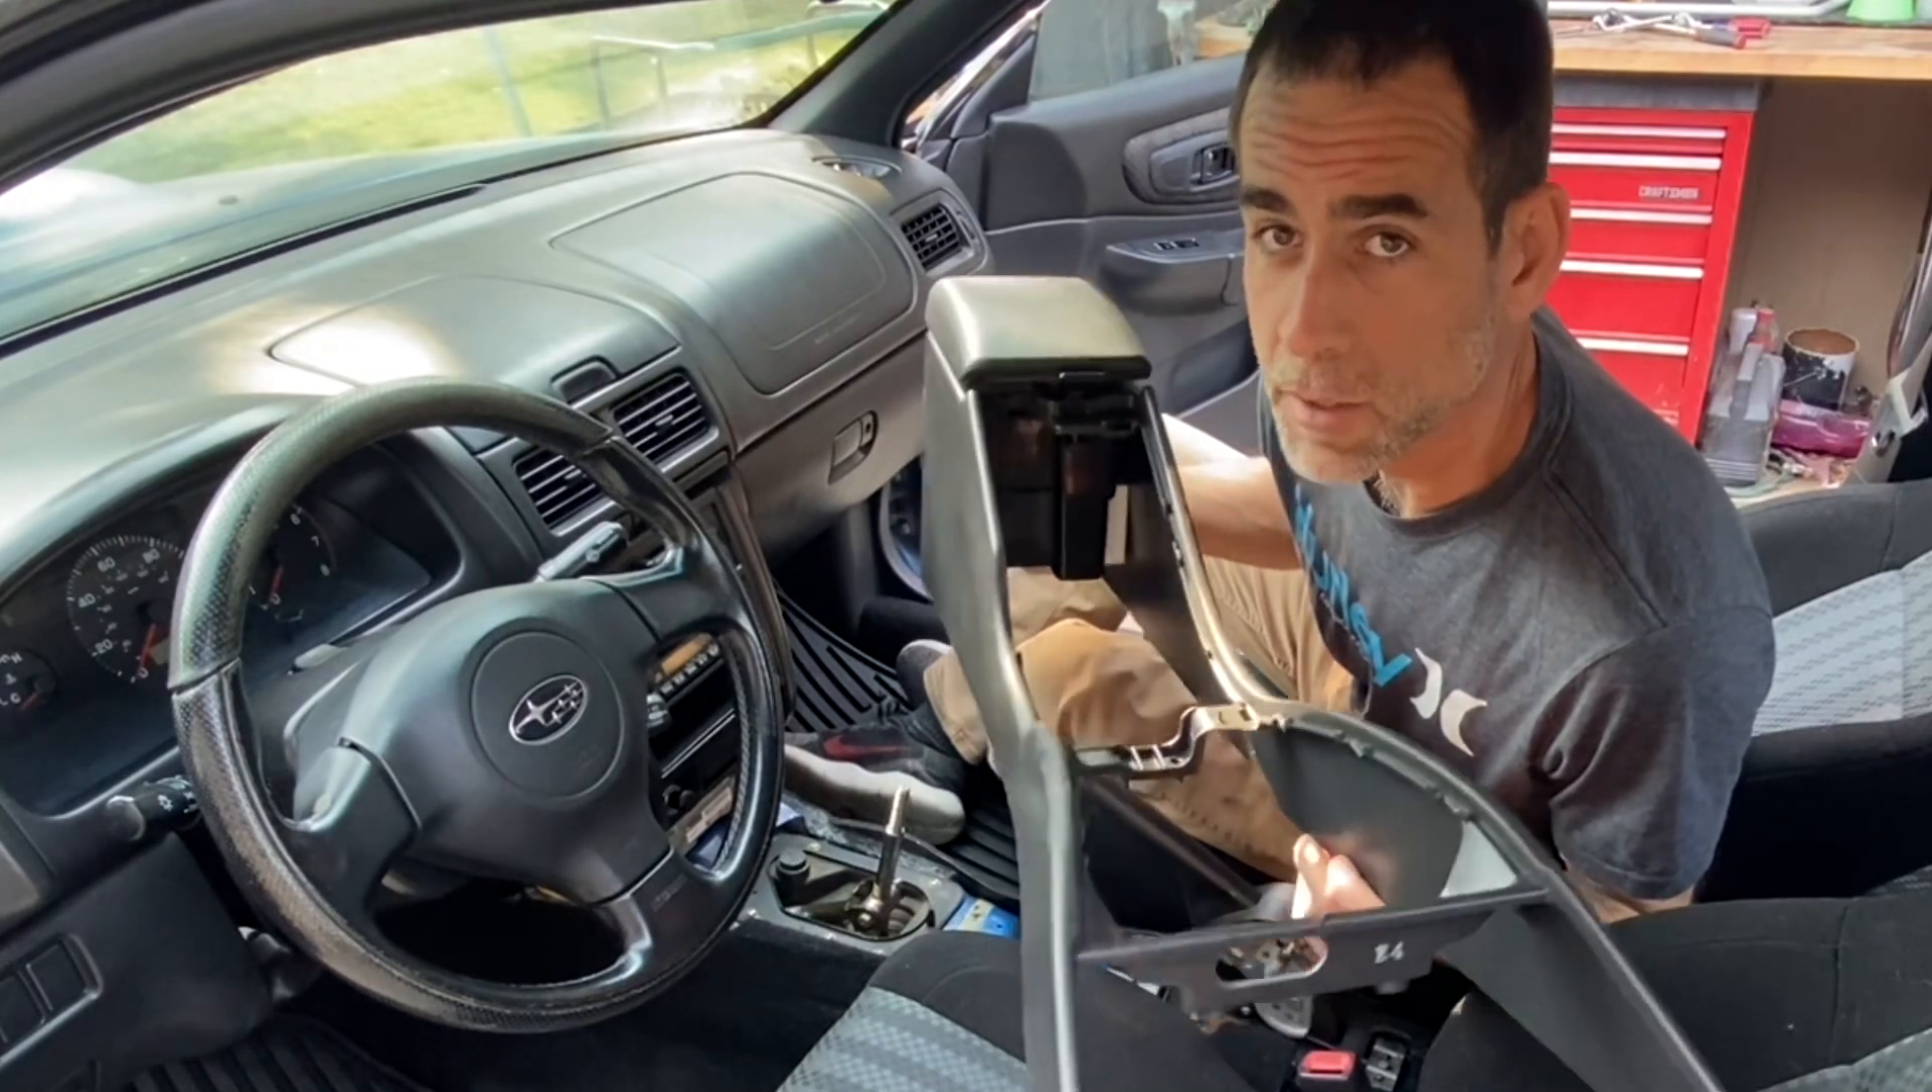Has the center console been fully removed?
Yes.